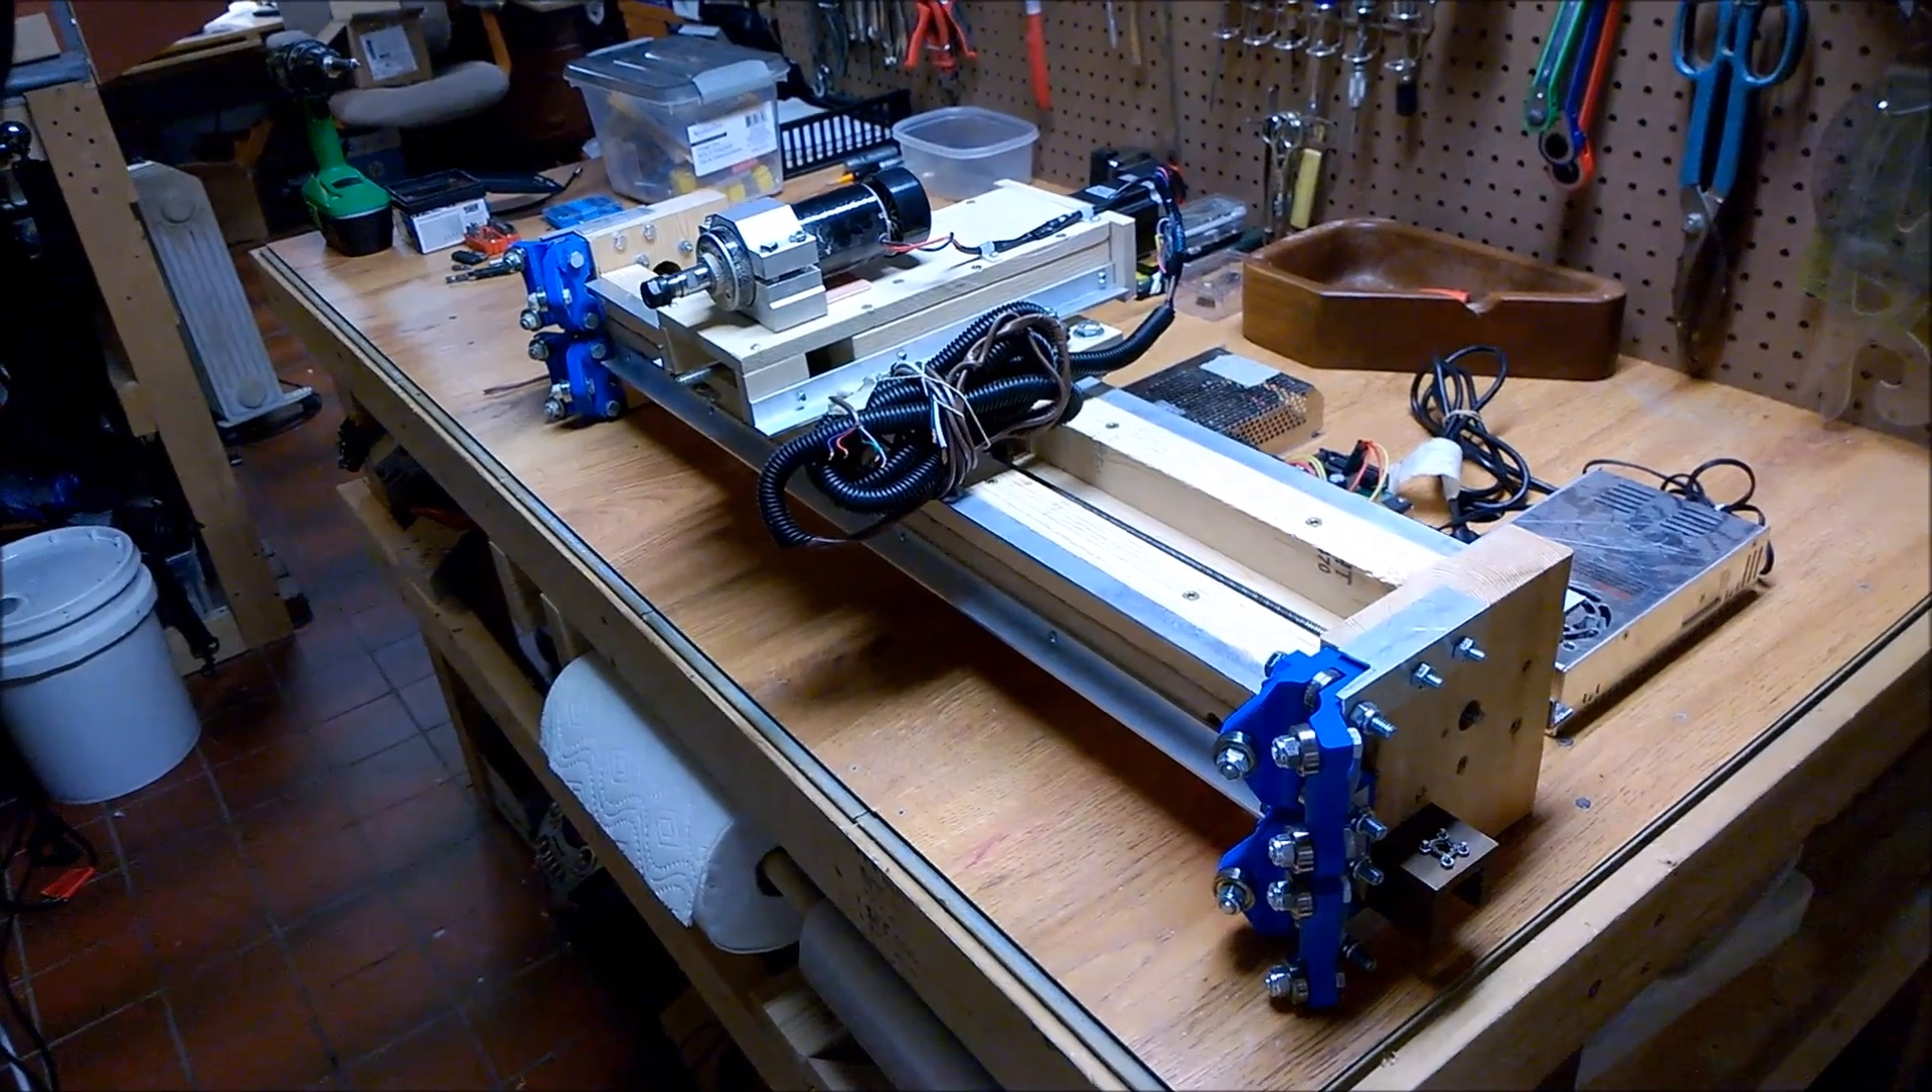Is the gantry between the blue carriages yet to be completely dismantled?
Yes.